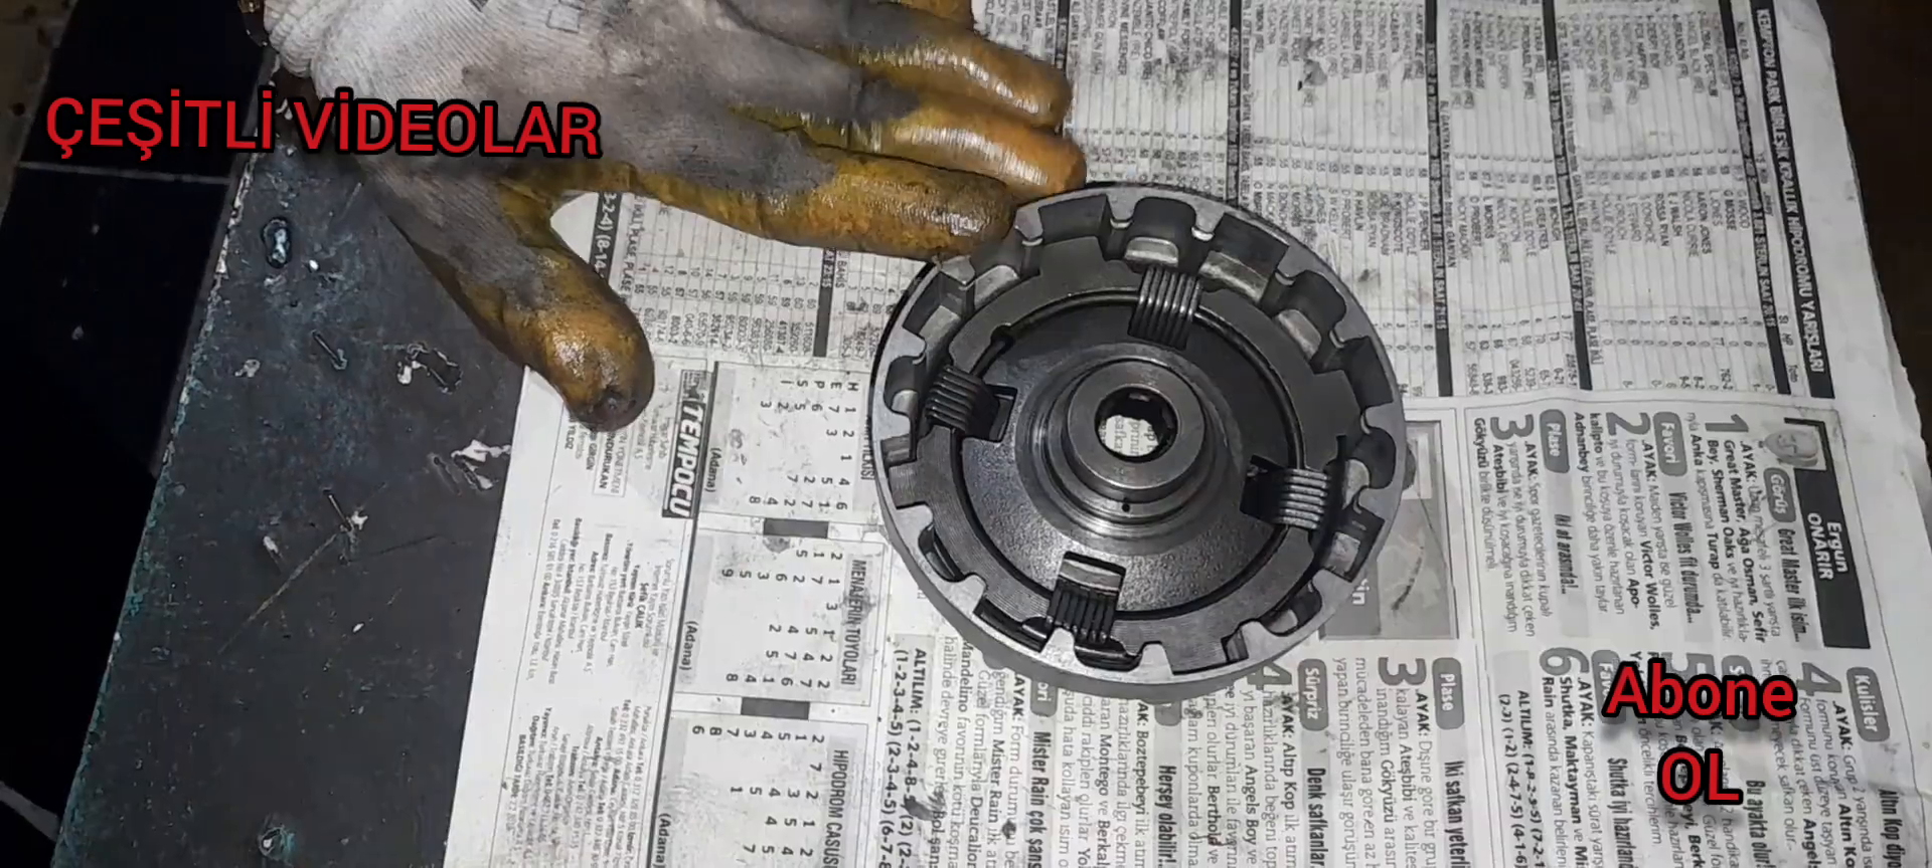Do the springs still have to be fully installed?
No.